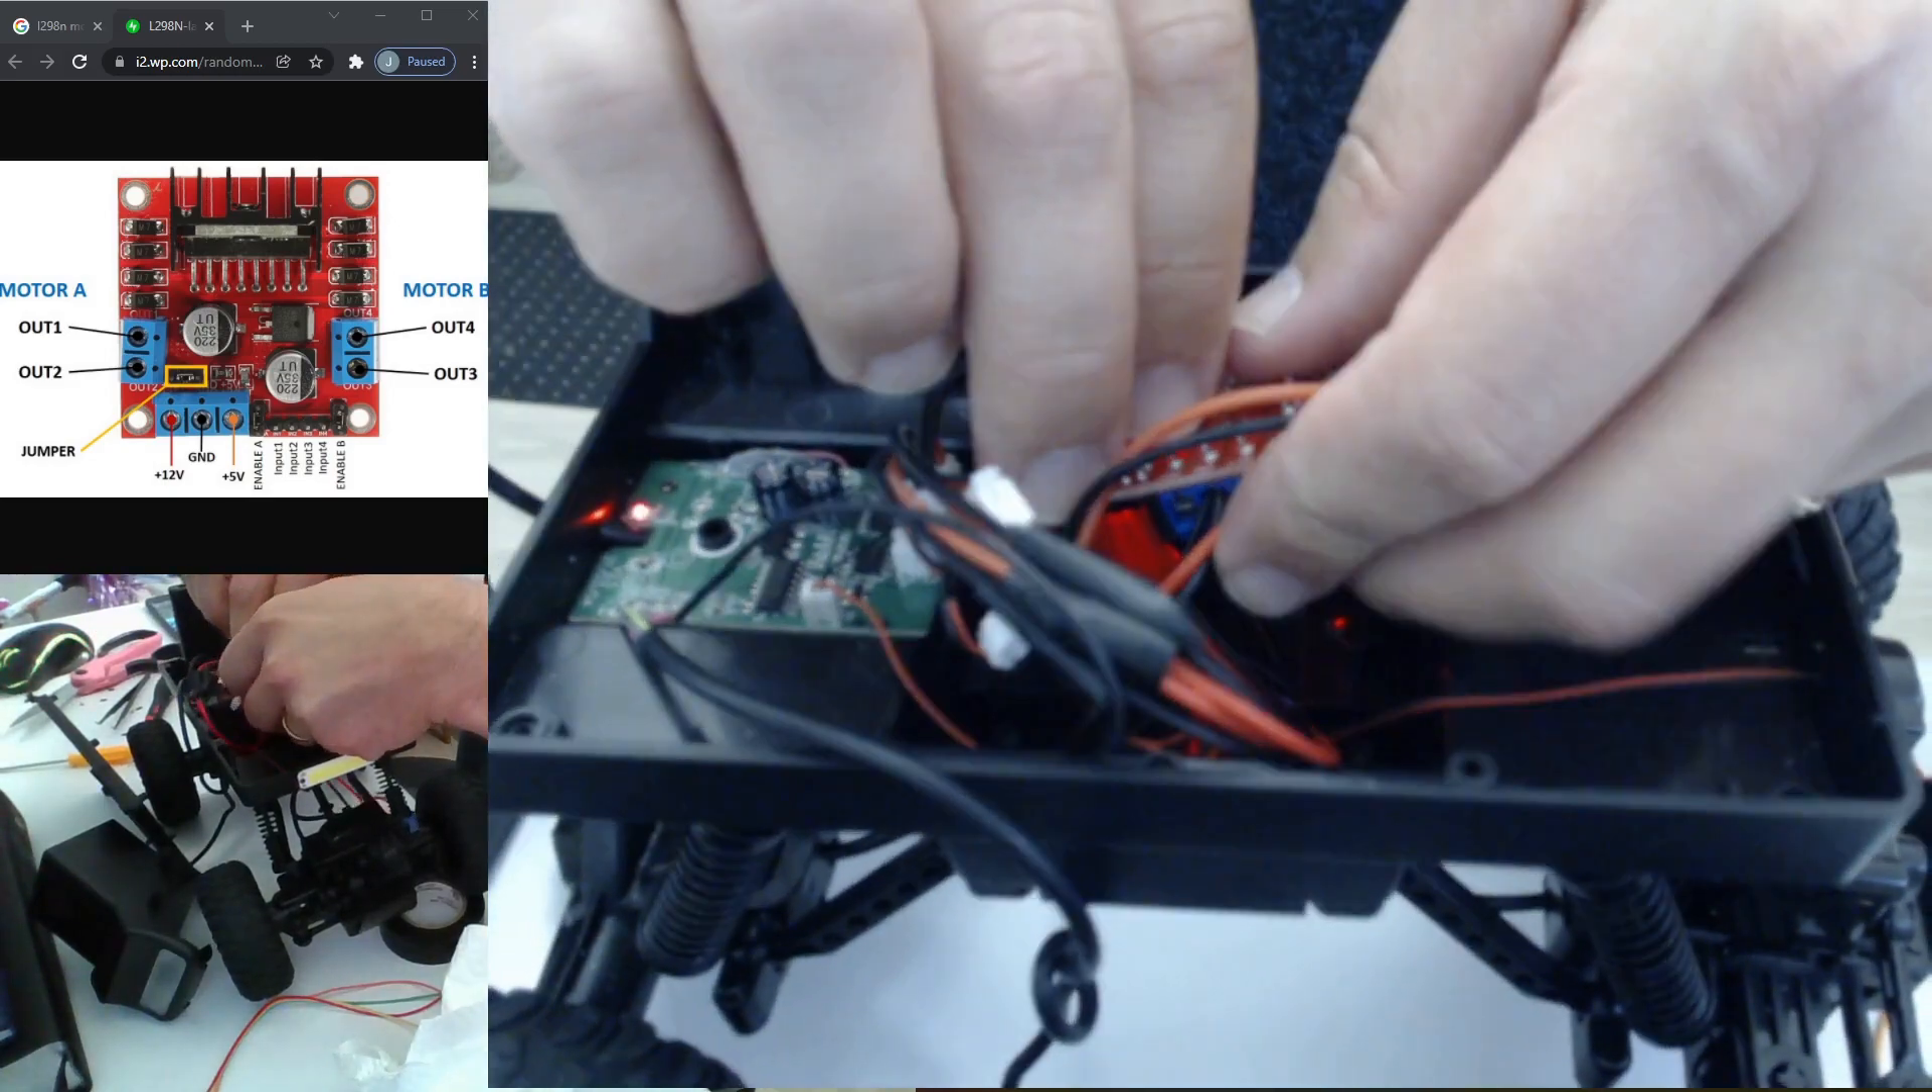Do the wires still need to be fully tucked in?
Yes.